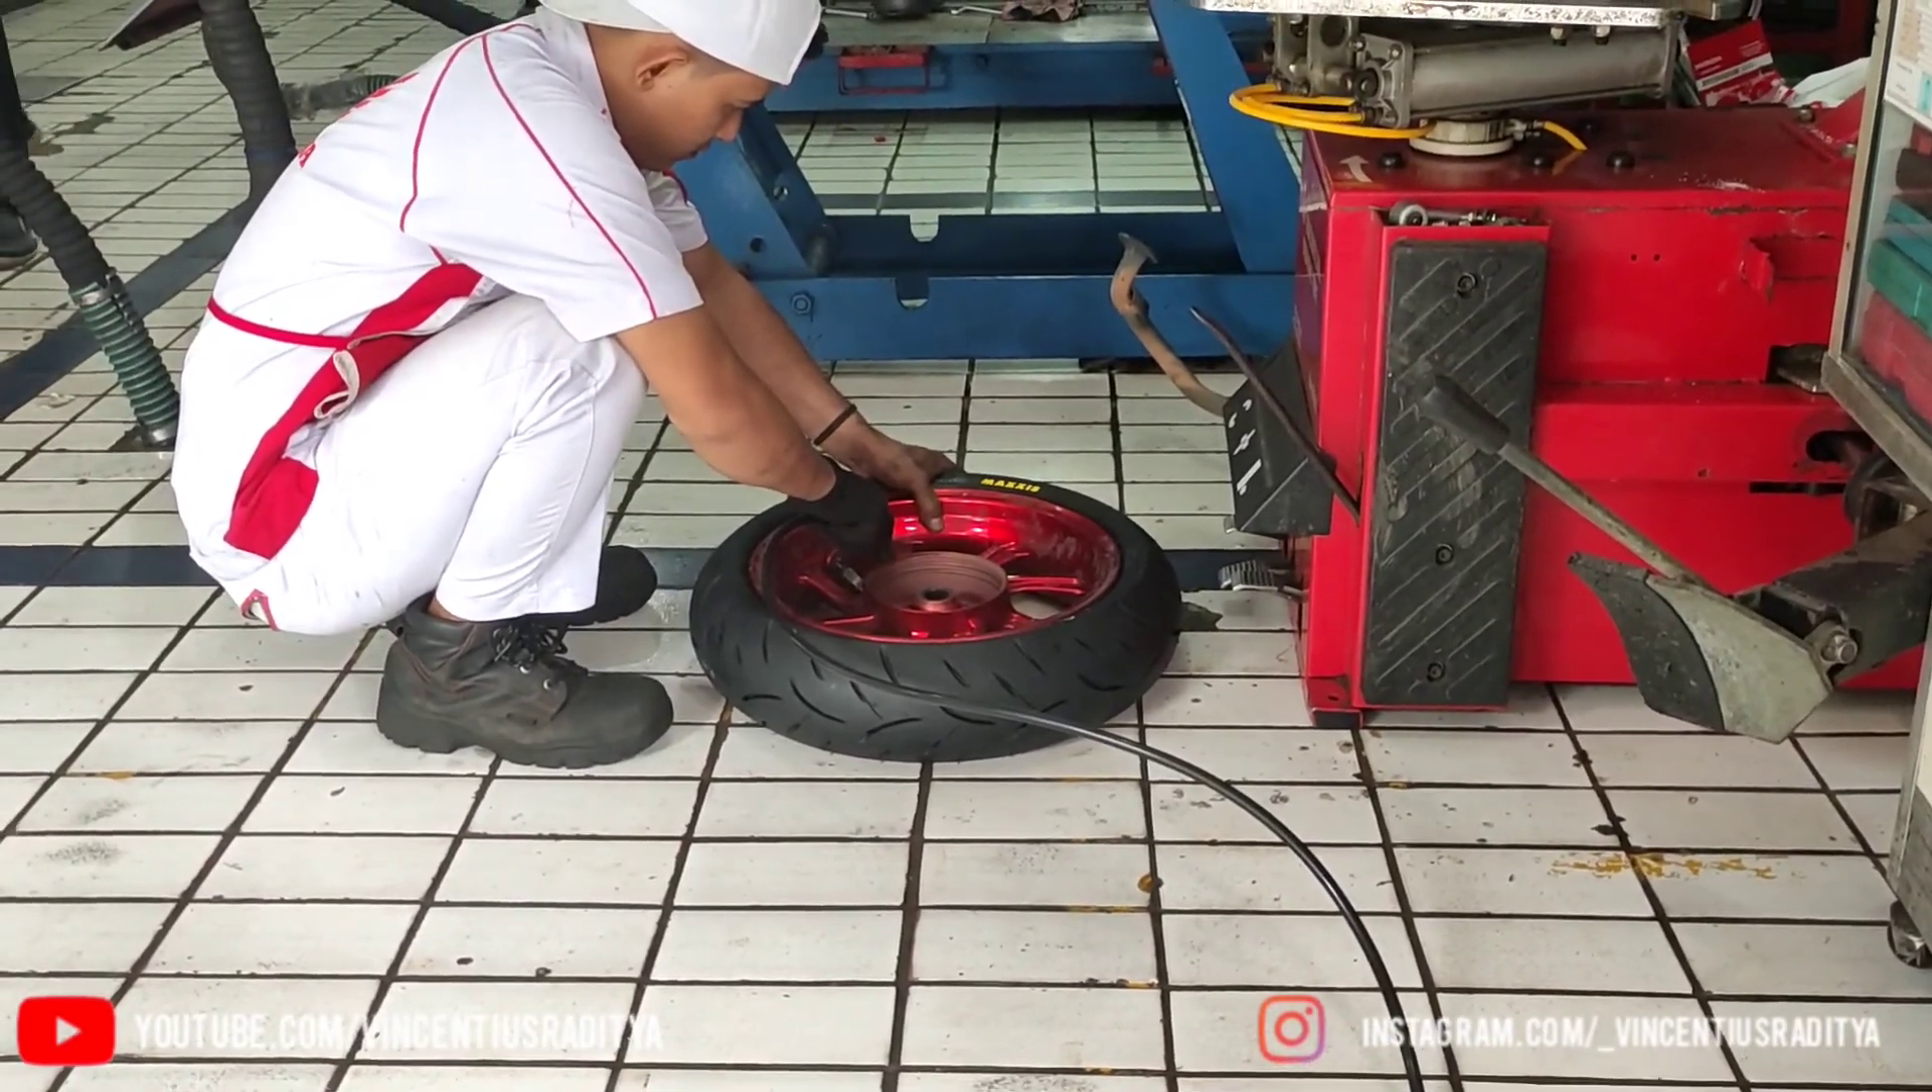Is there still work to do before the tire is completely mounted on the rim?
No.